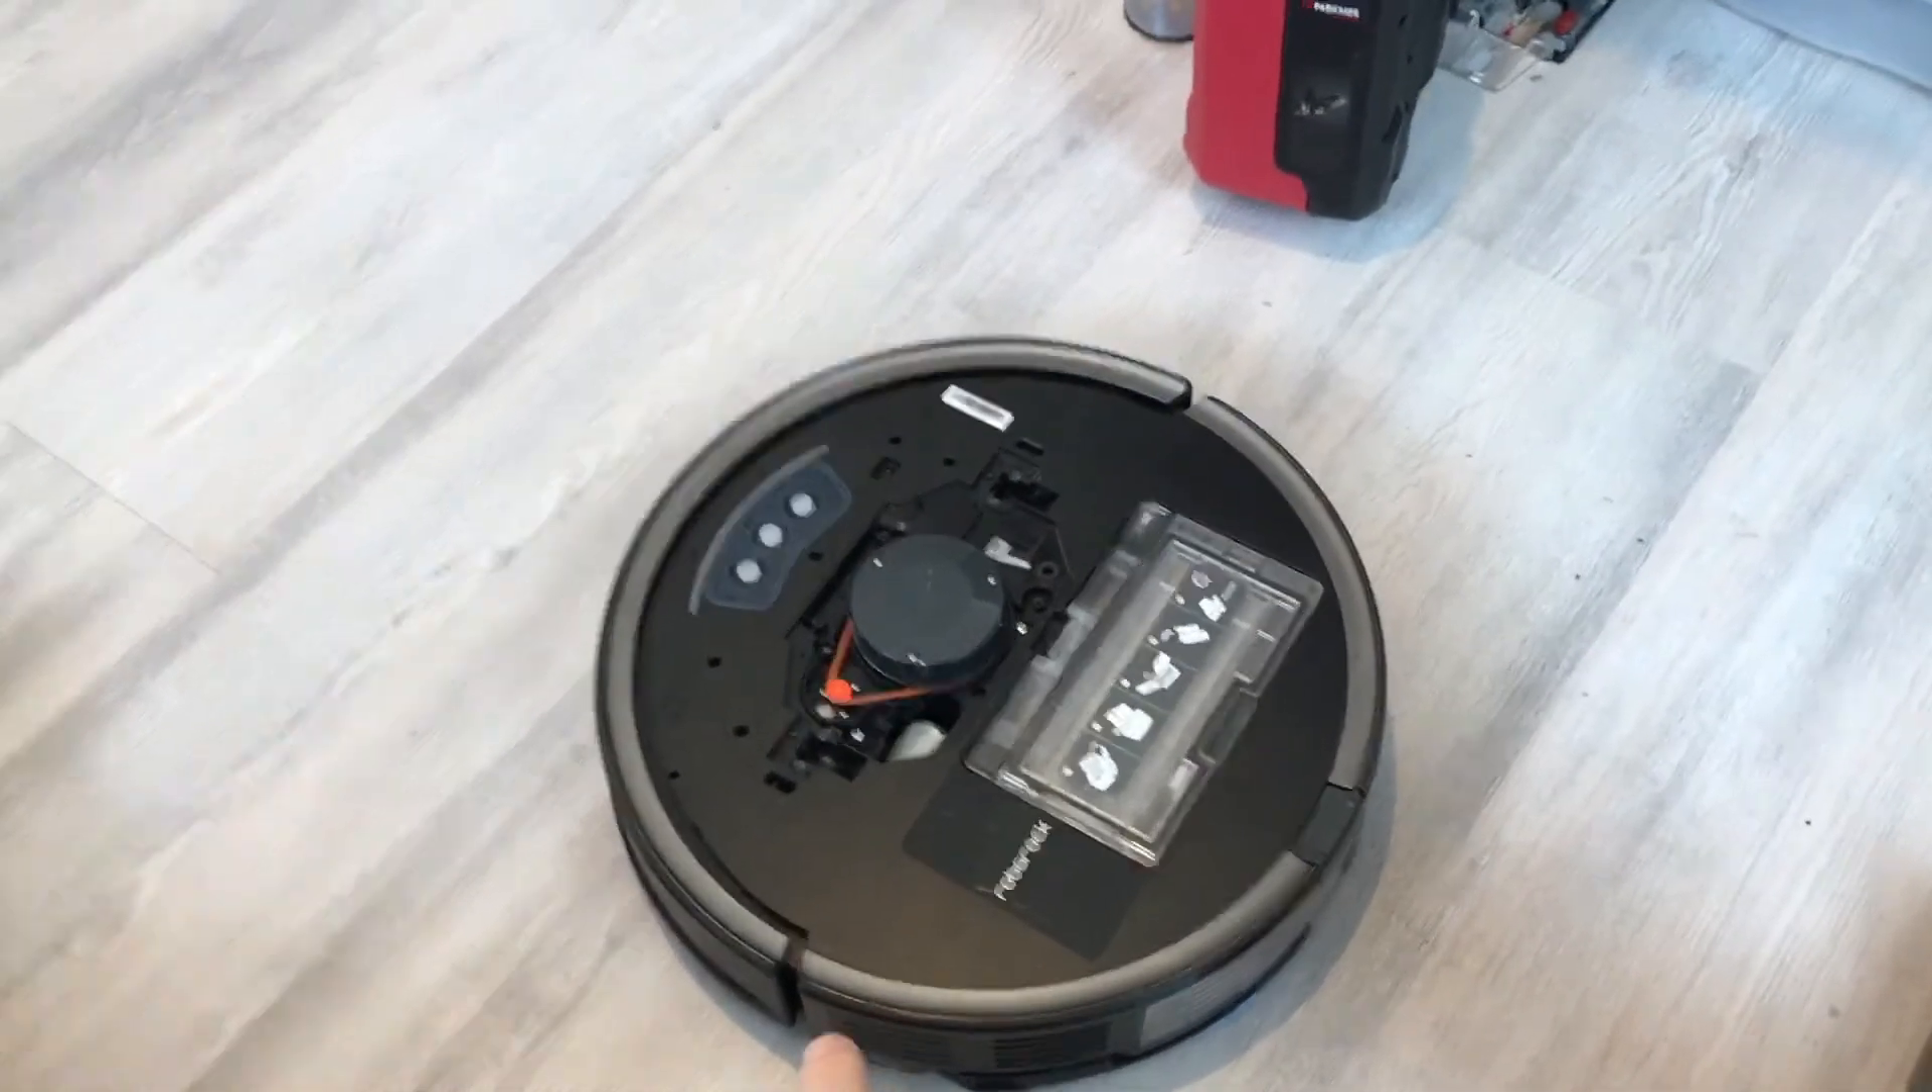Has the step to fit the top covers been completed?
No.